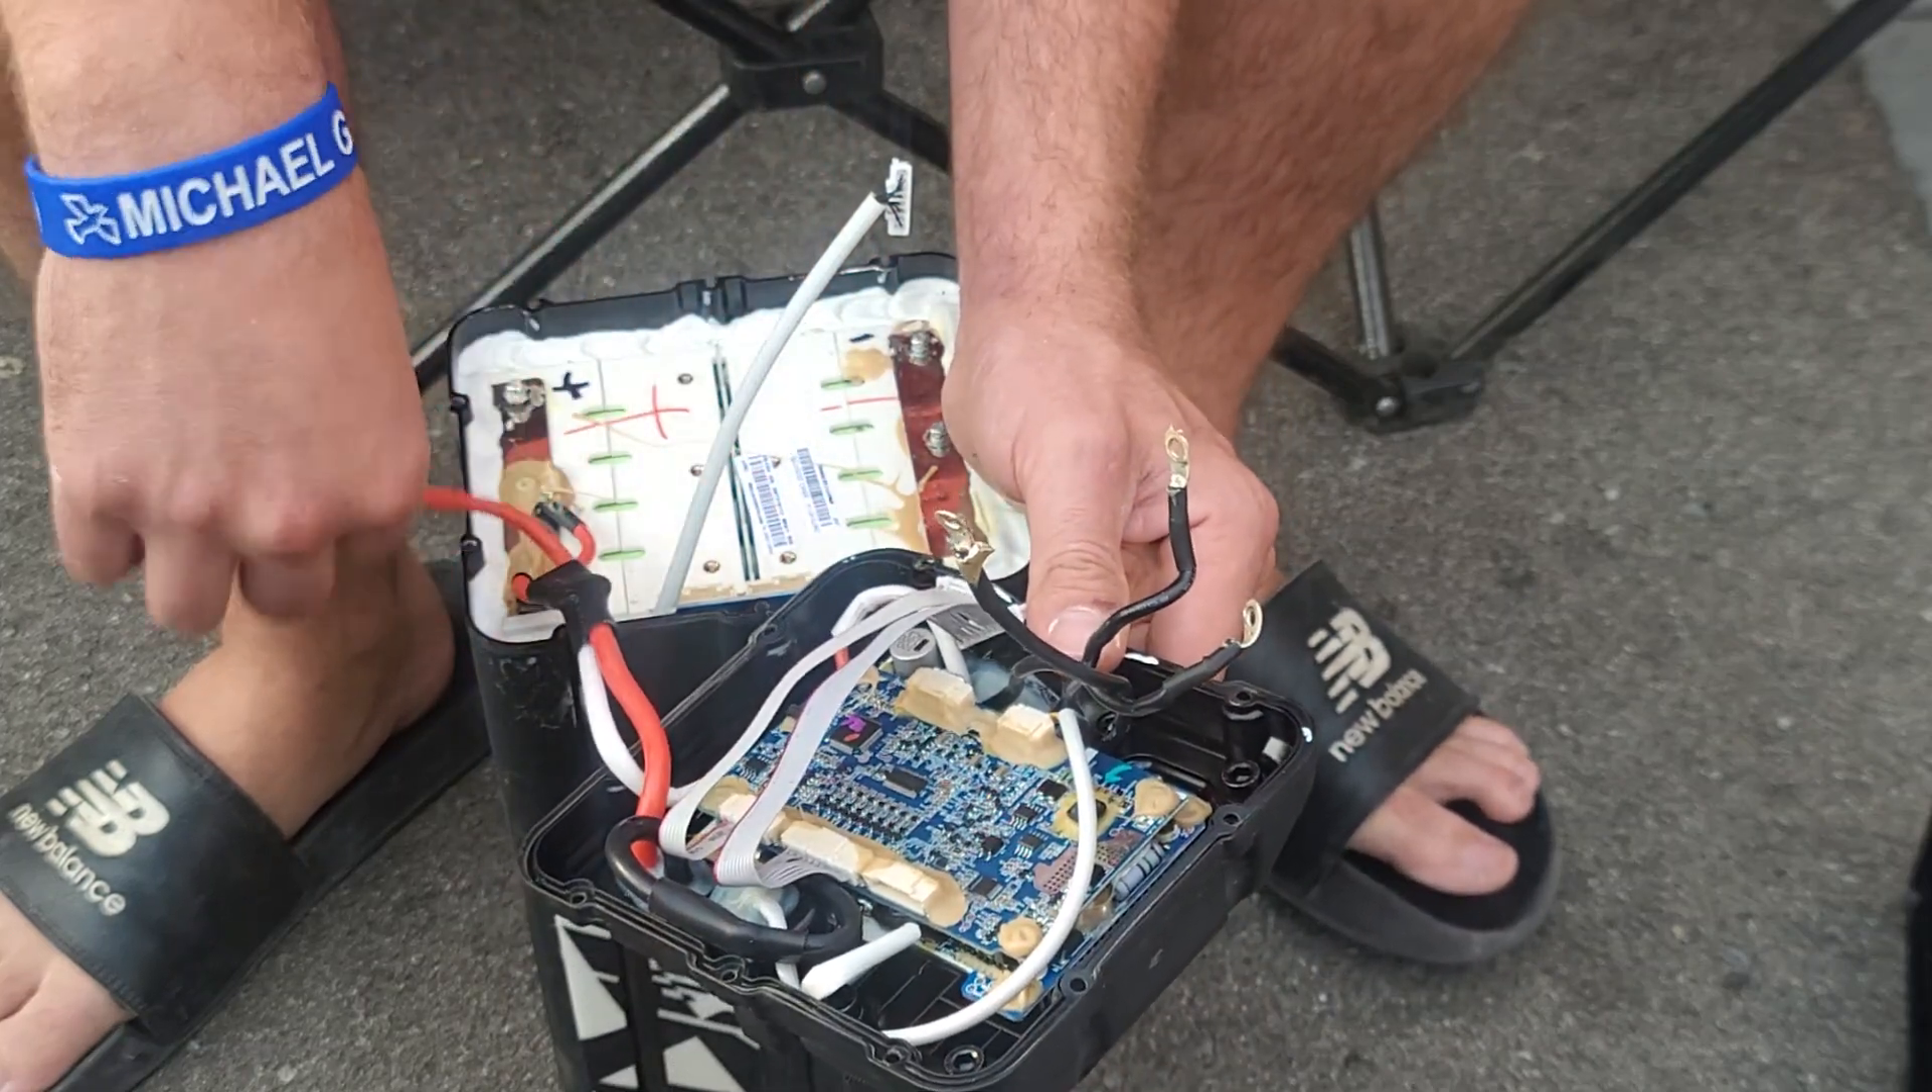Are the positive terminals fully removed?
No.